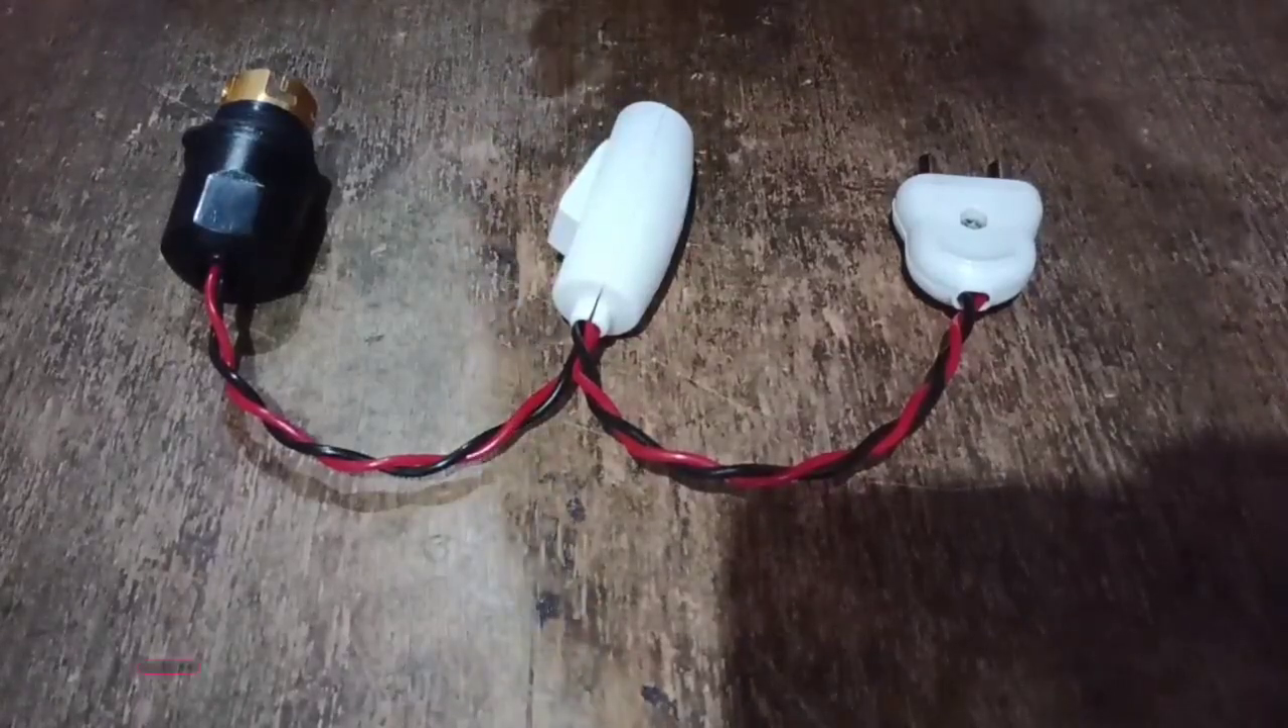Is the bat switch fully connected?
Yes.